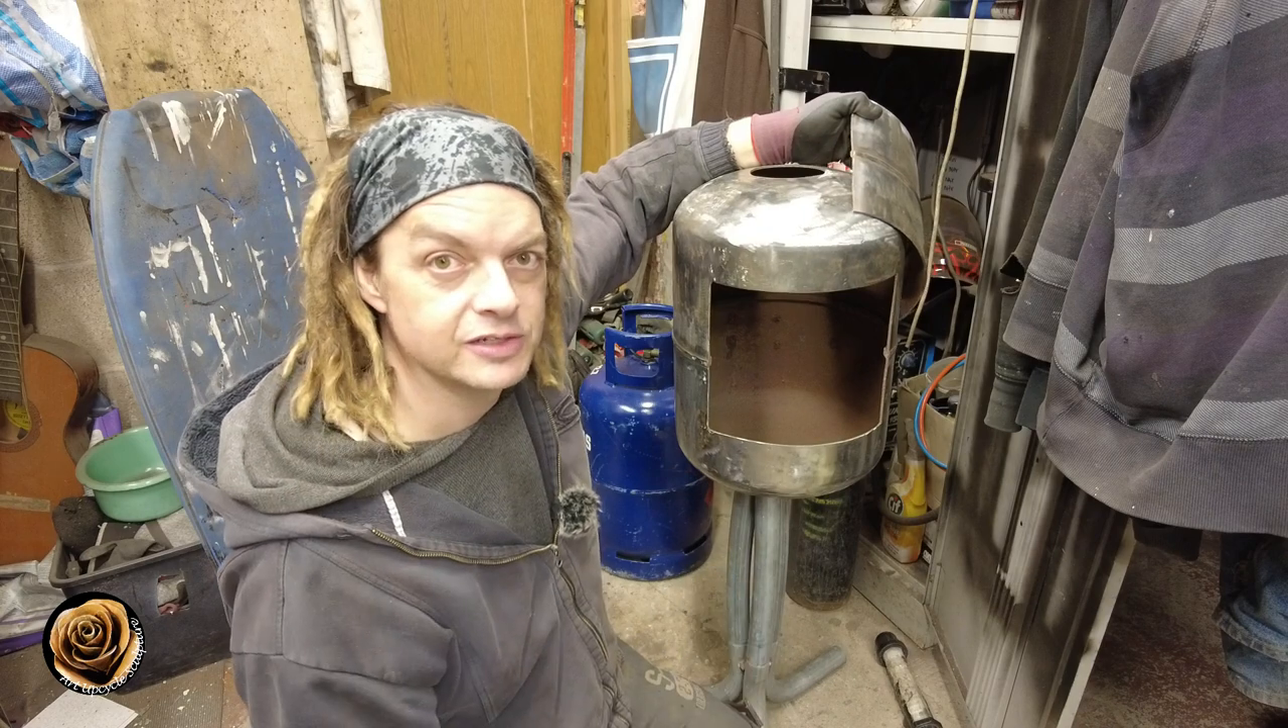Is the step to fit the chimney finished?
No.